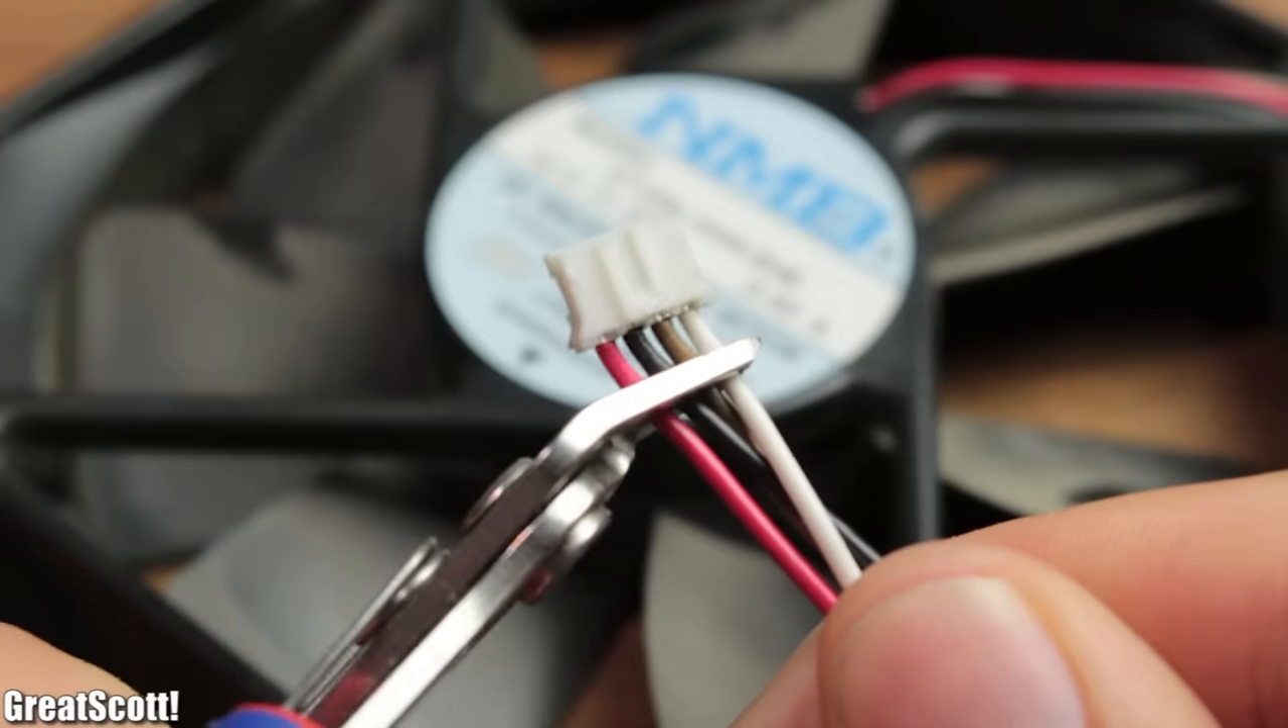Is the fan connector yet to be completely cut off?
Yes.